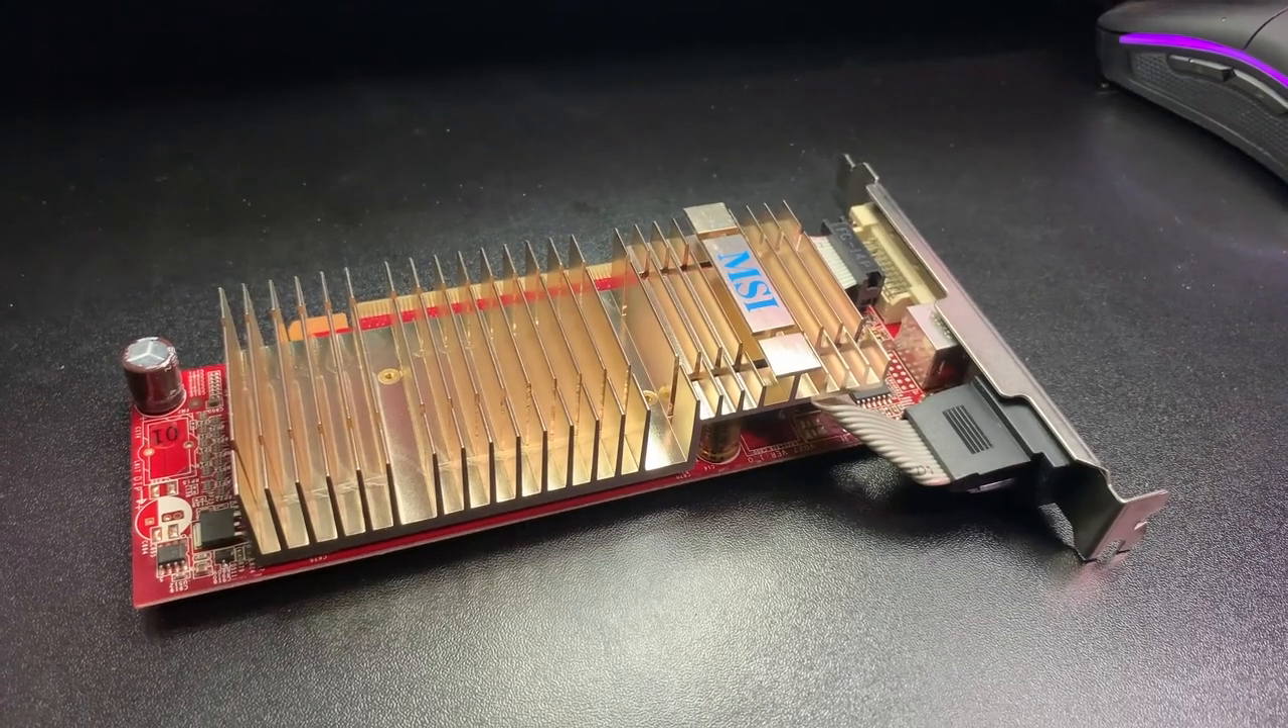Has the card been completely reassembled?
Yes.